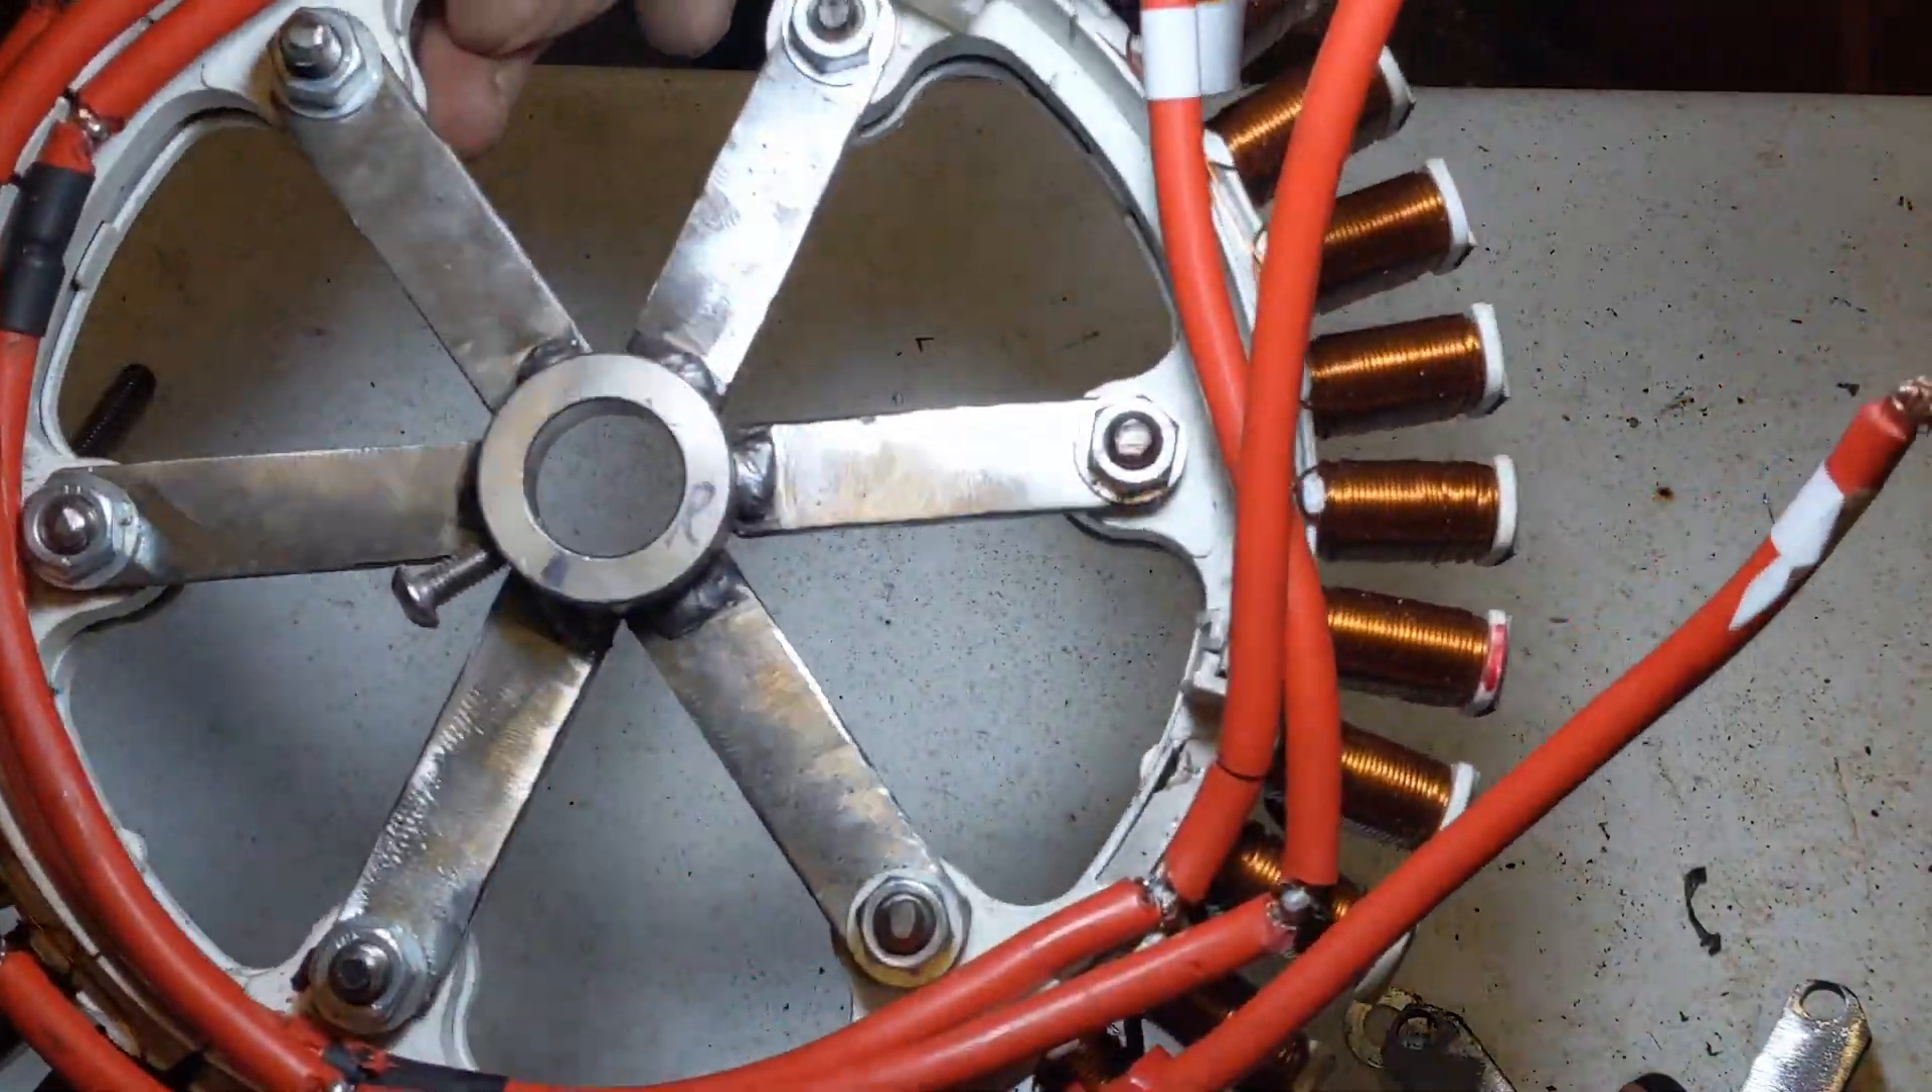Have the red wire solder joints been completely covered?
No.